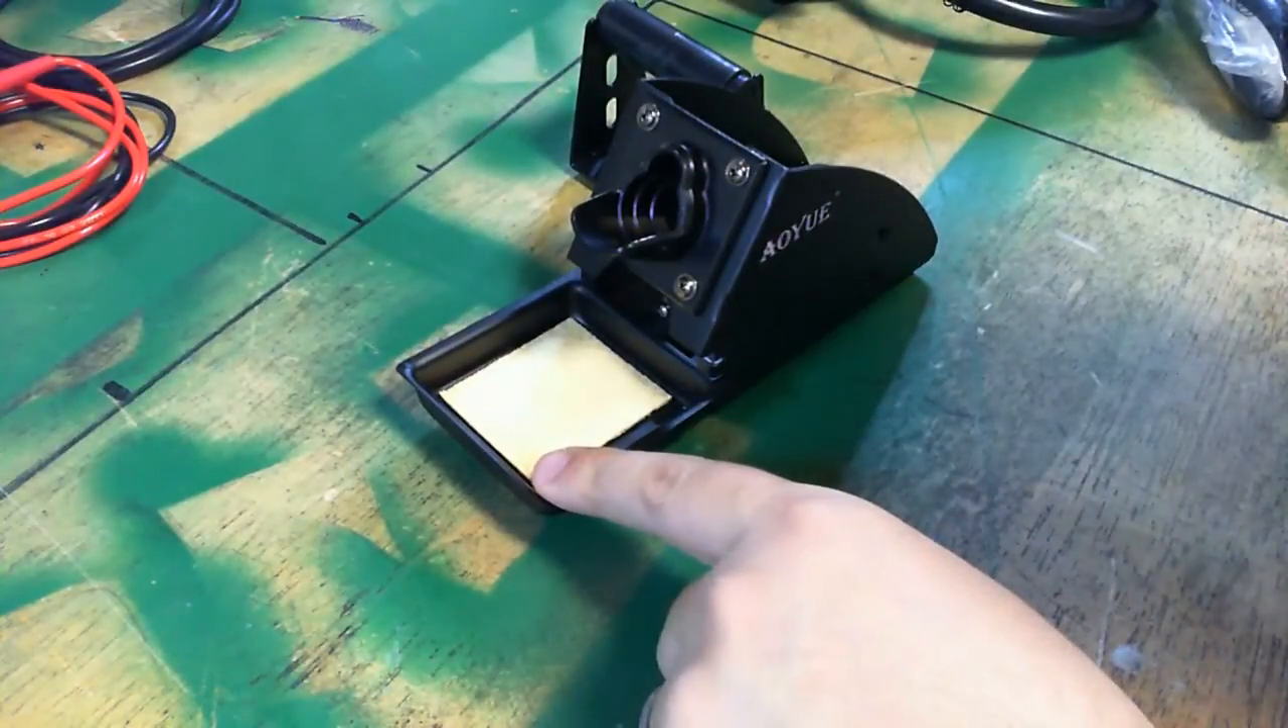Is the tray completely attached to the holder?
Yes.